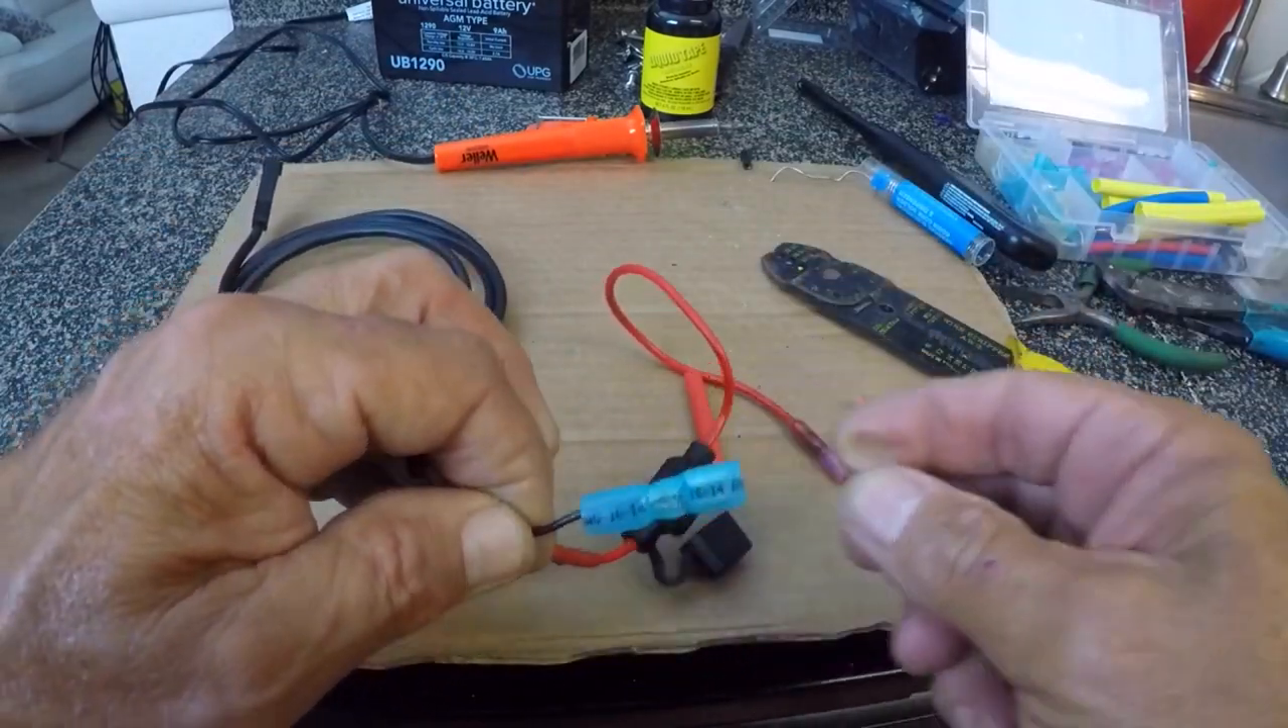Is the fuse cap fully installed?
No.